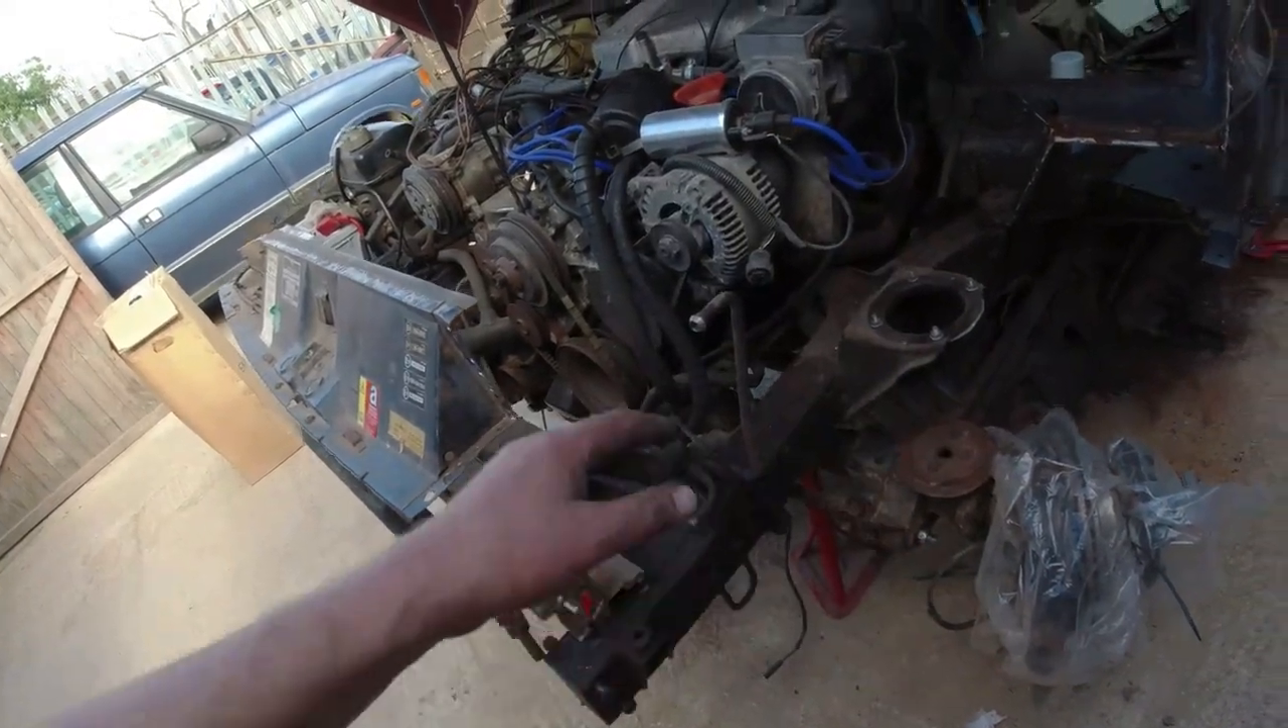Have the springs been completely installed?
No.